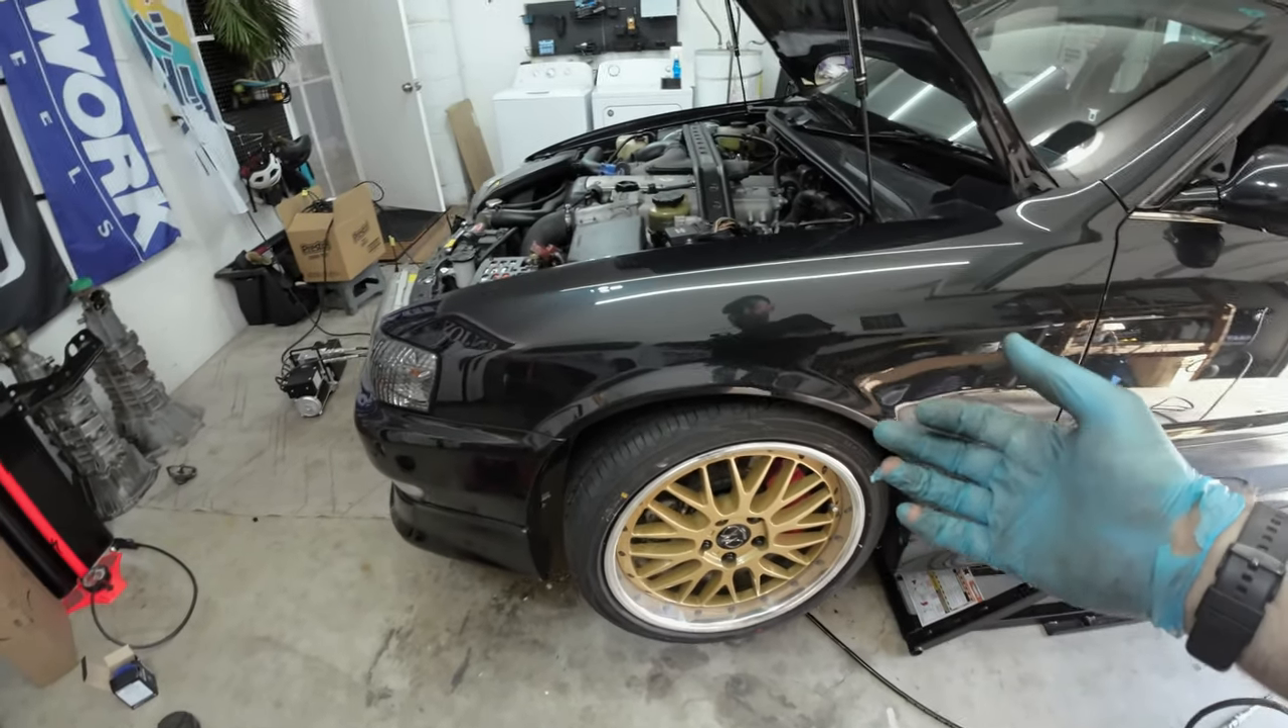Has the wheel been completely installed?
Yes.